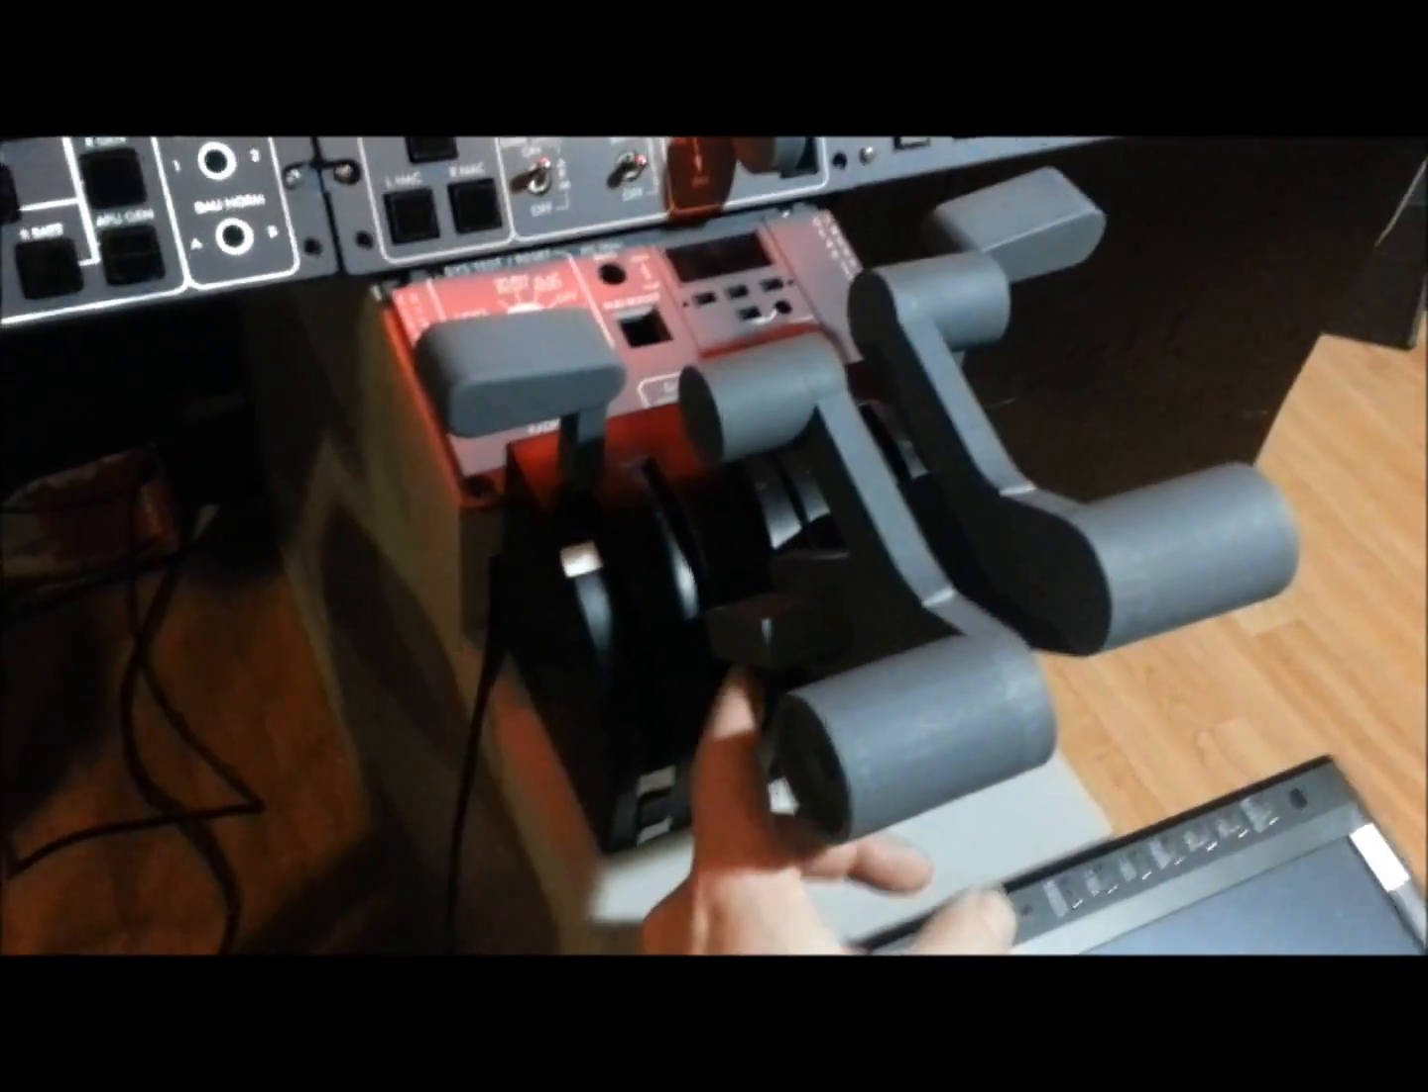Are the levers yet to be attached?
No.